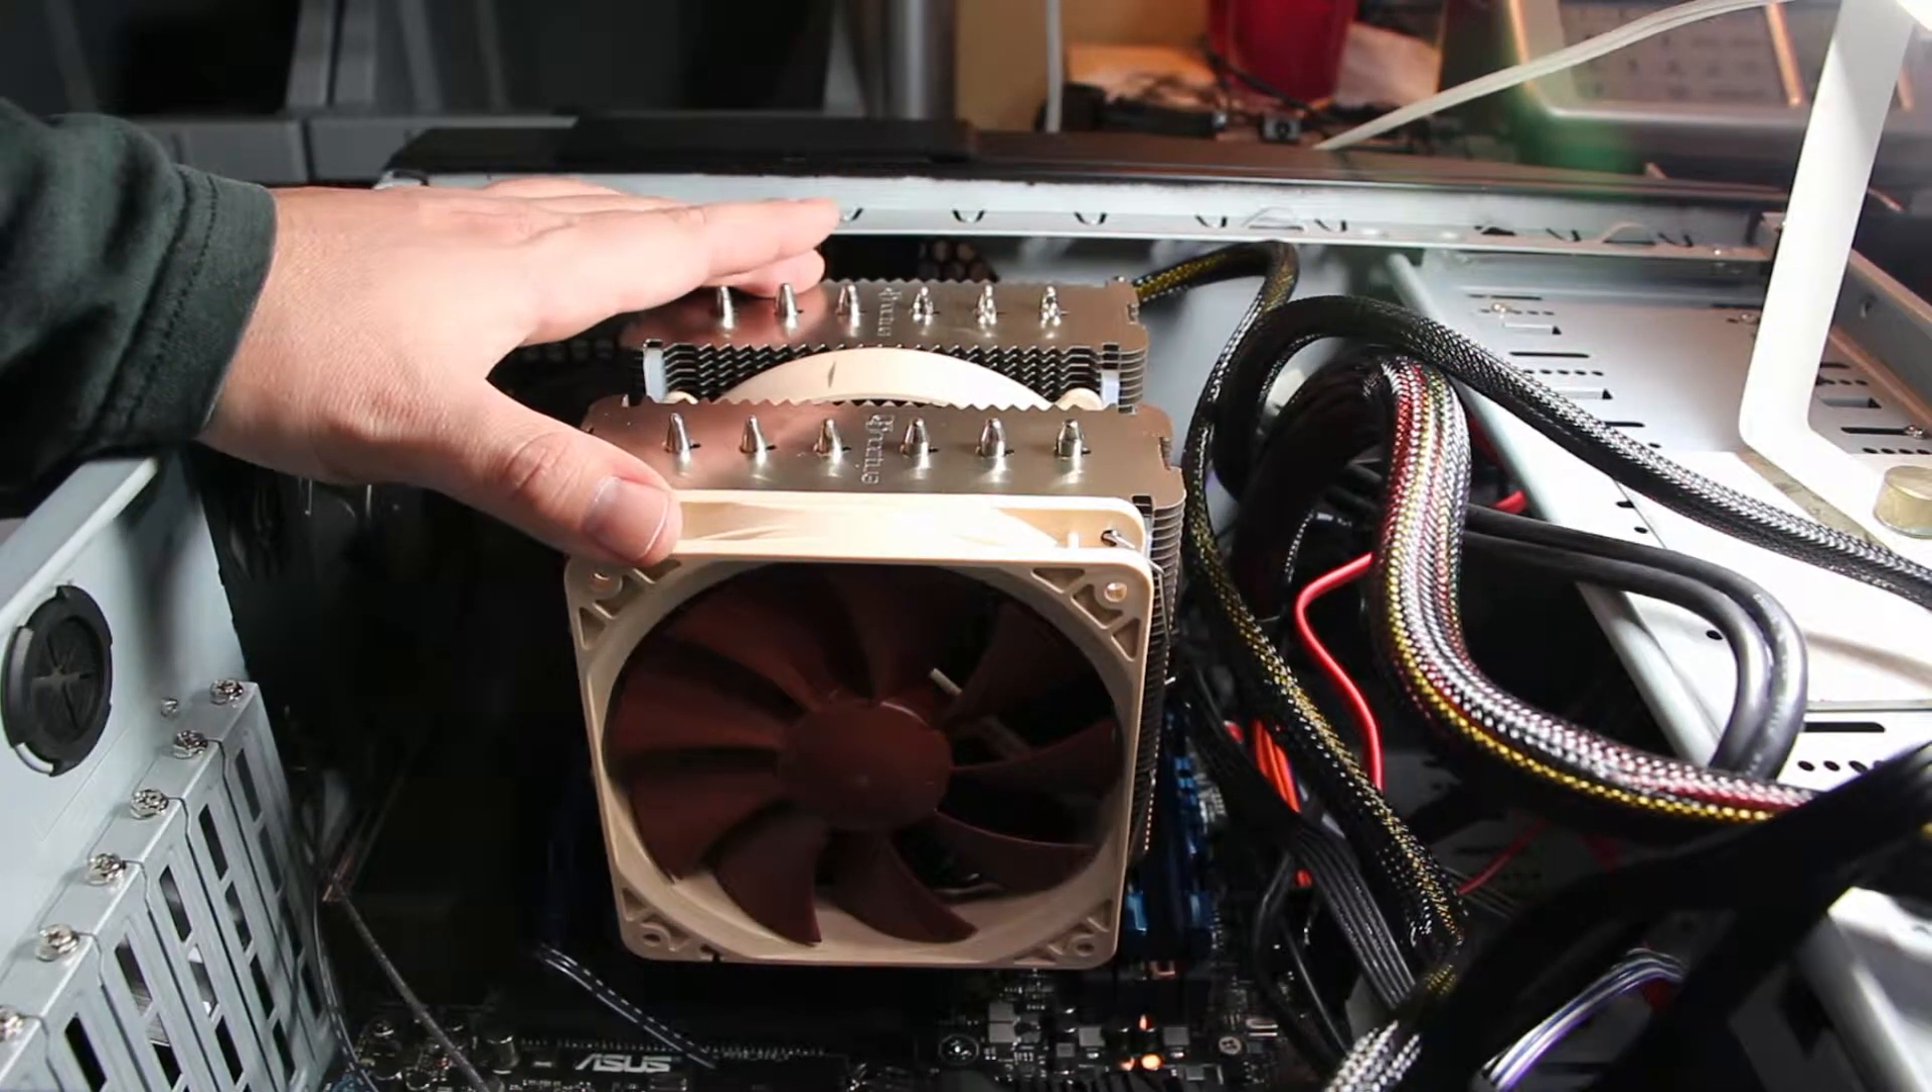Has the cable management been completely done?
No.